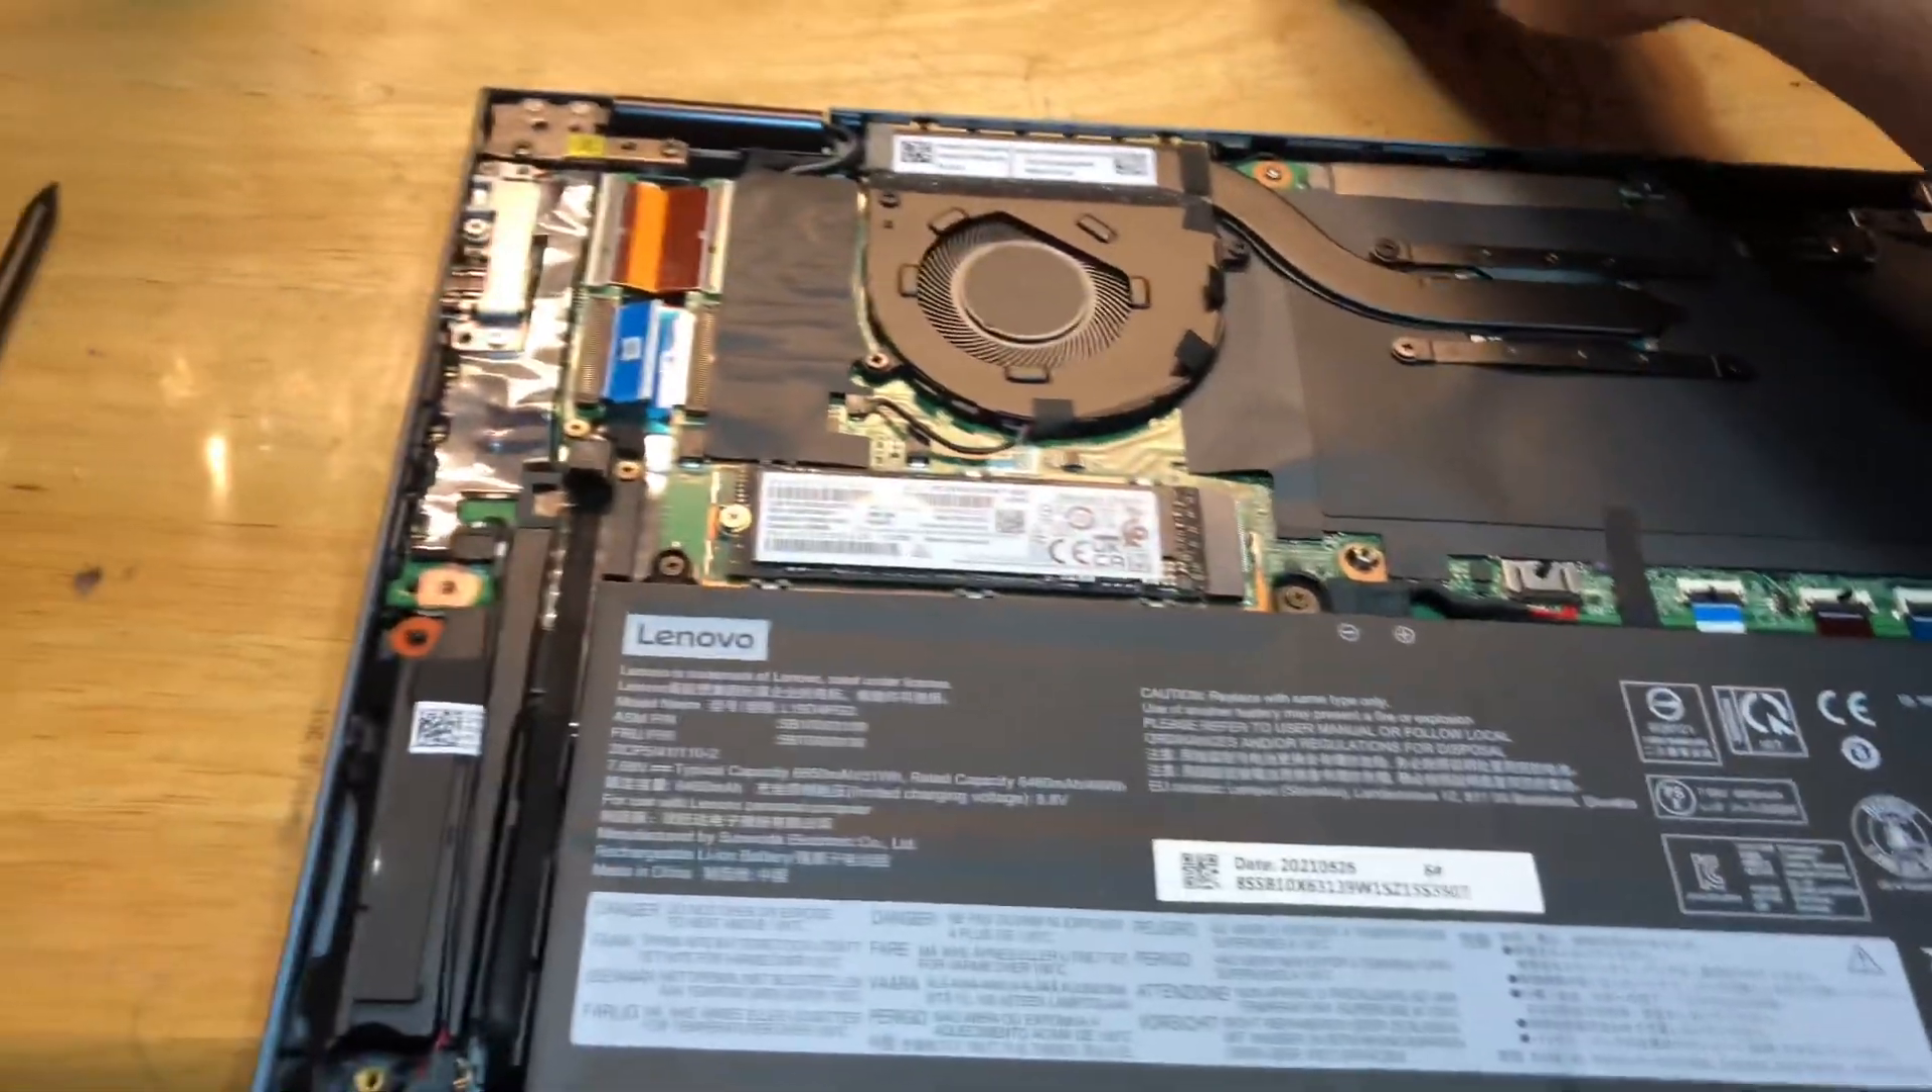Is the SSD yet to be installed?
No.